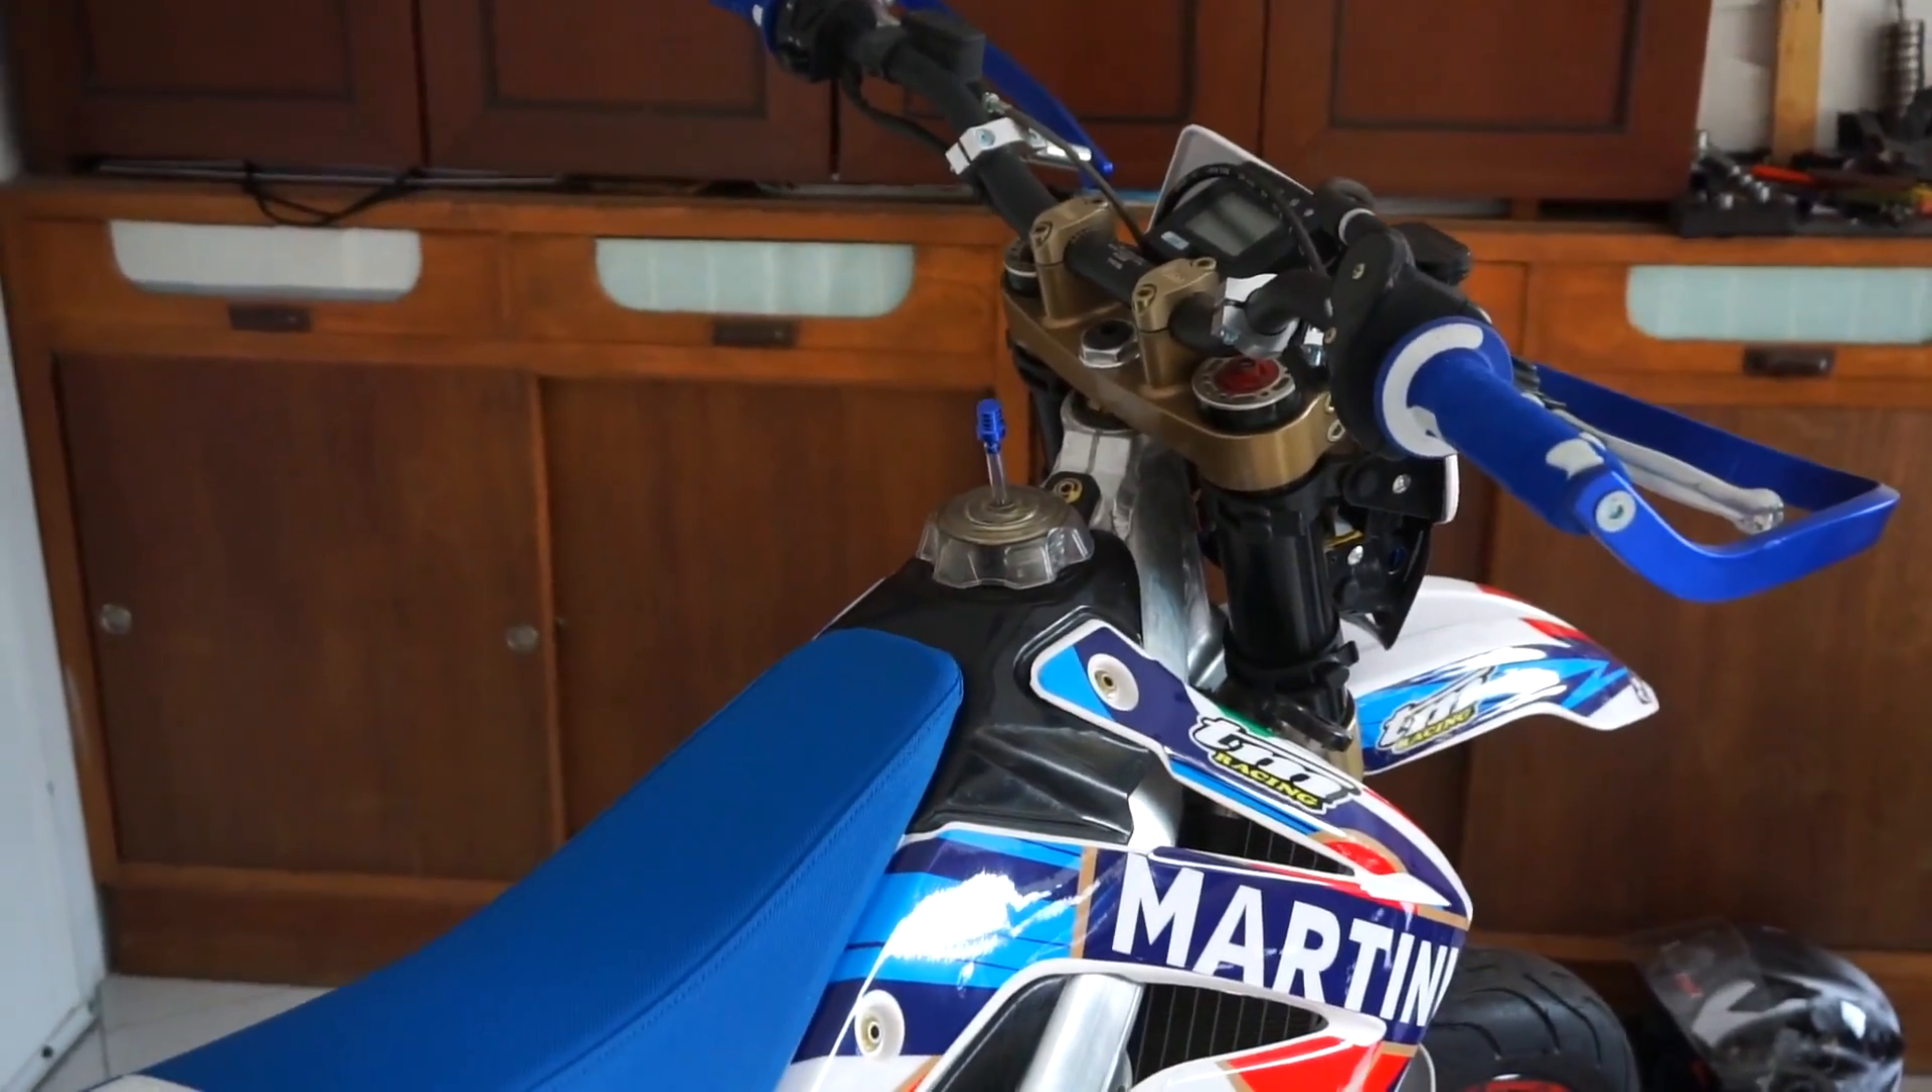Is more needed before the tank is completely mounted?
No.